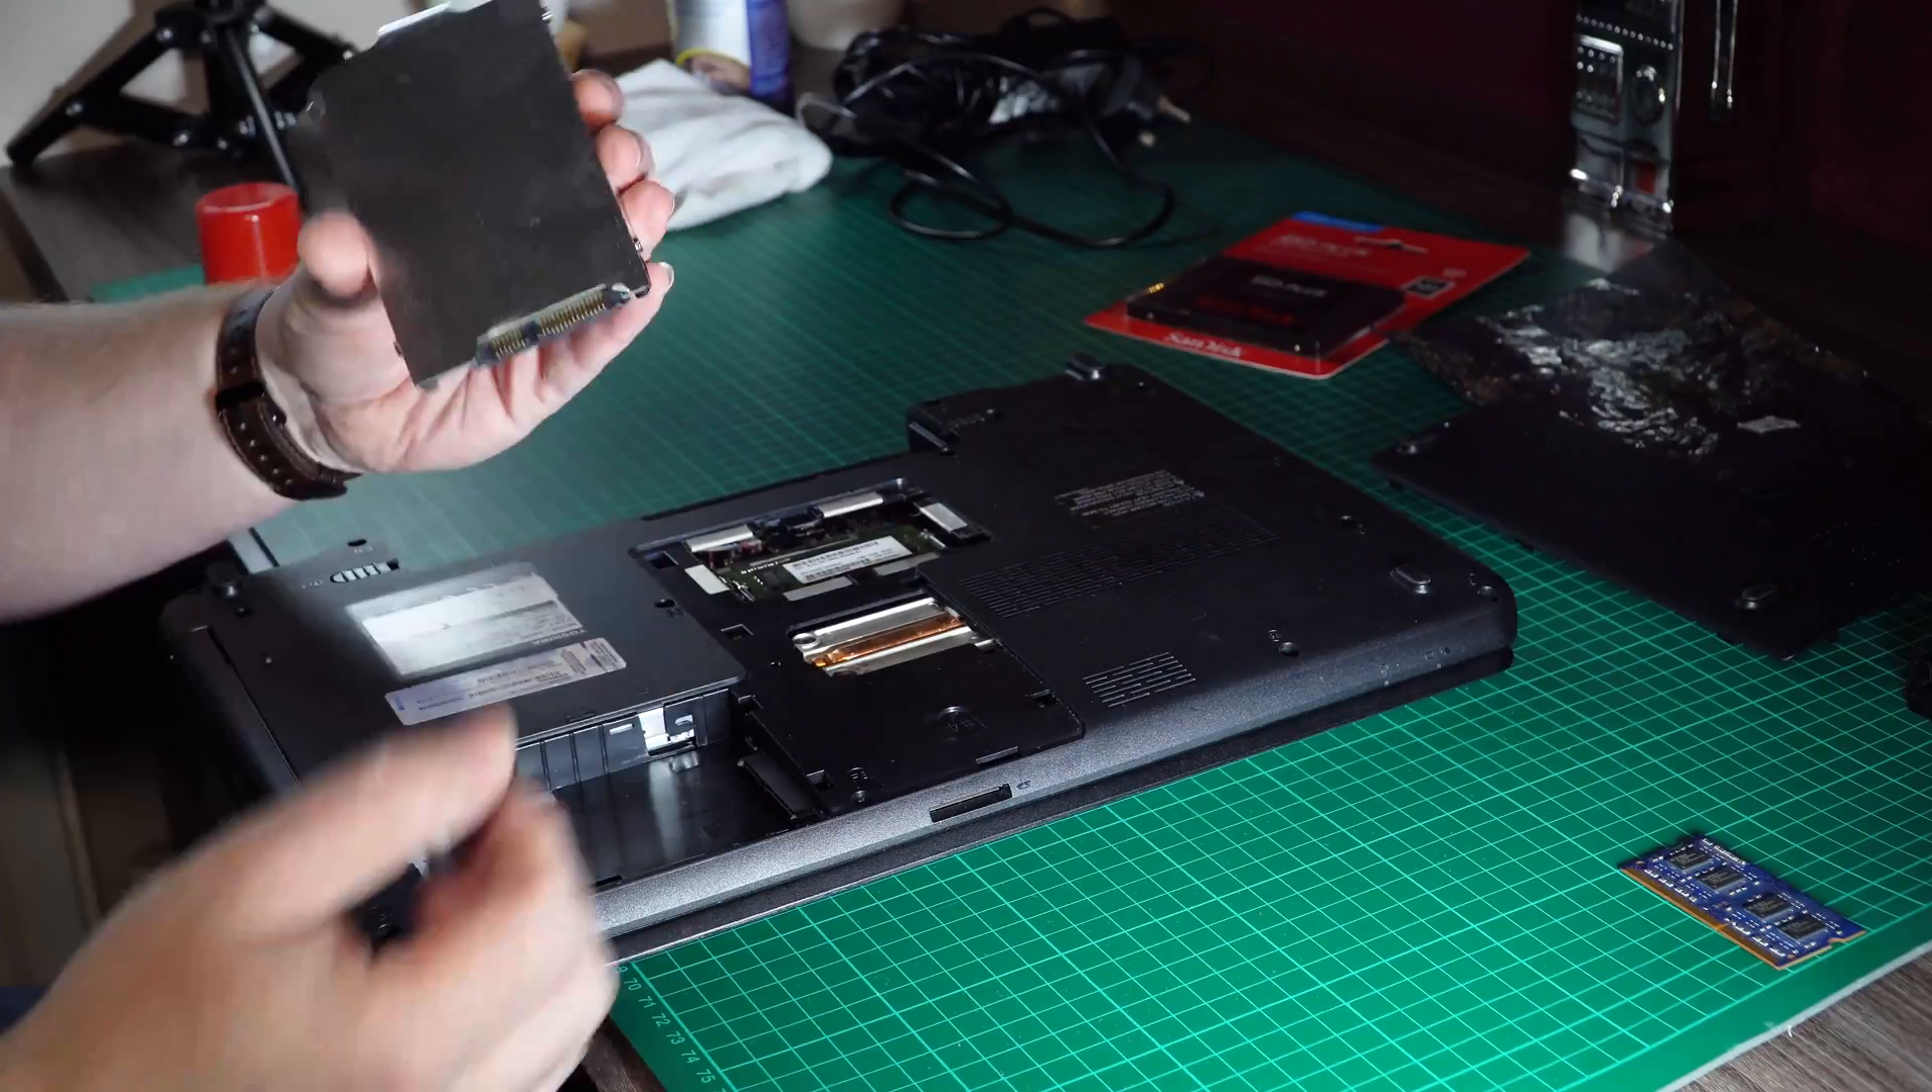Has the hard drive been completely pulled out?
Yes.